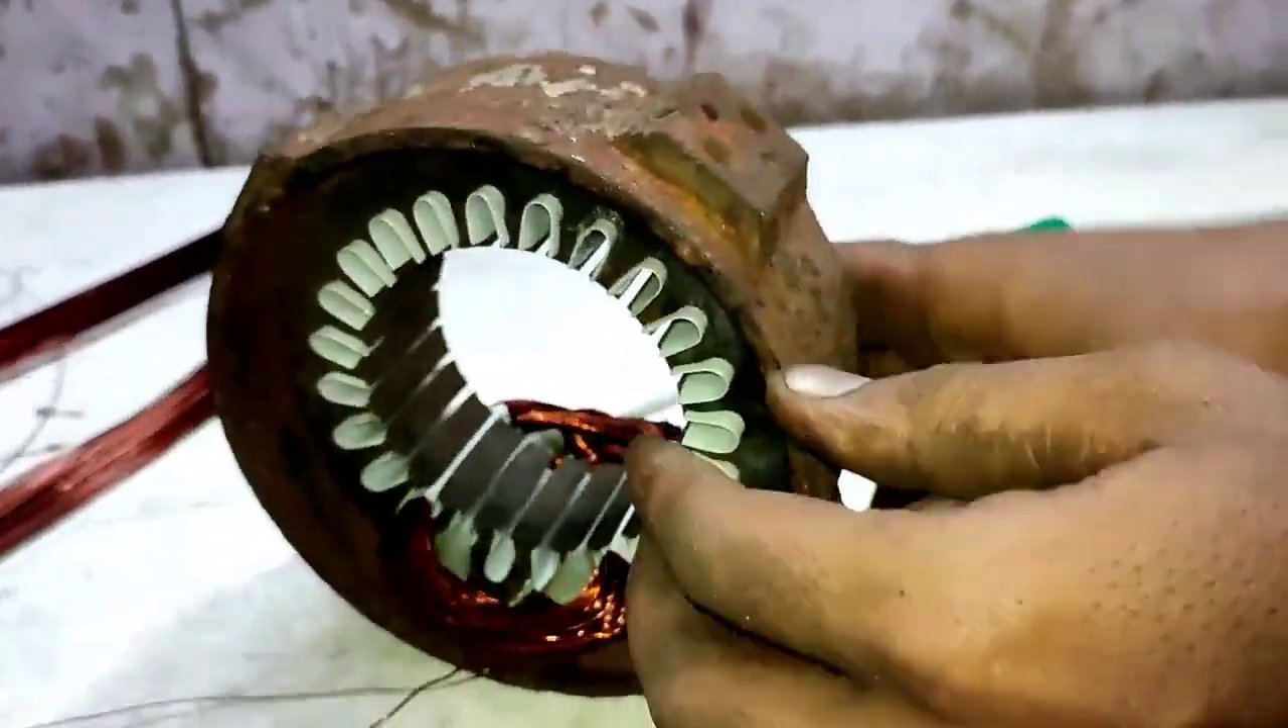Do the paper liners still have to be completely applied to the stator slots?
No.